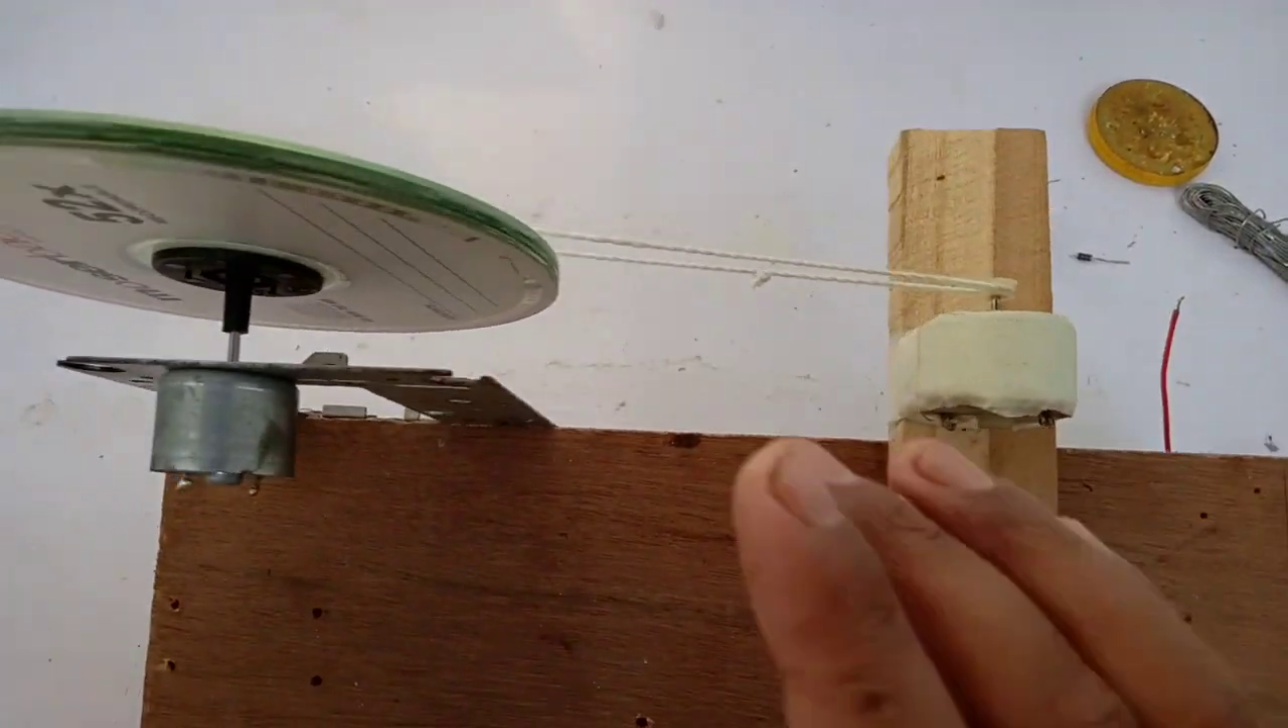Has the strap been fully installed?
Yes.